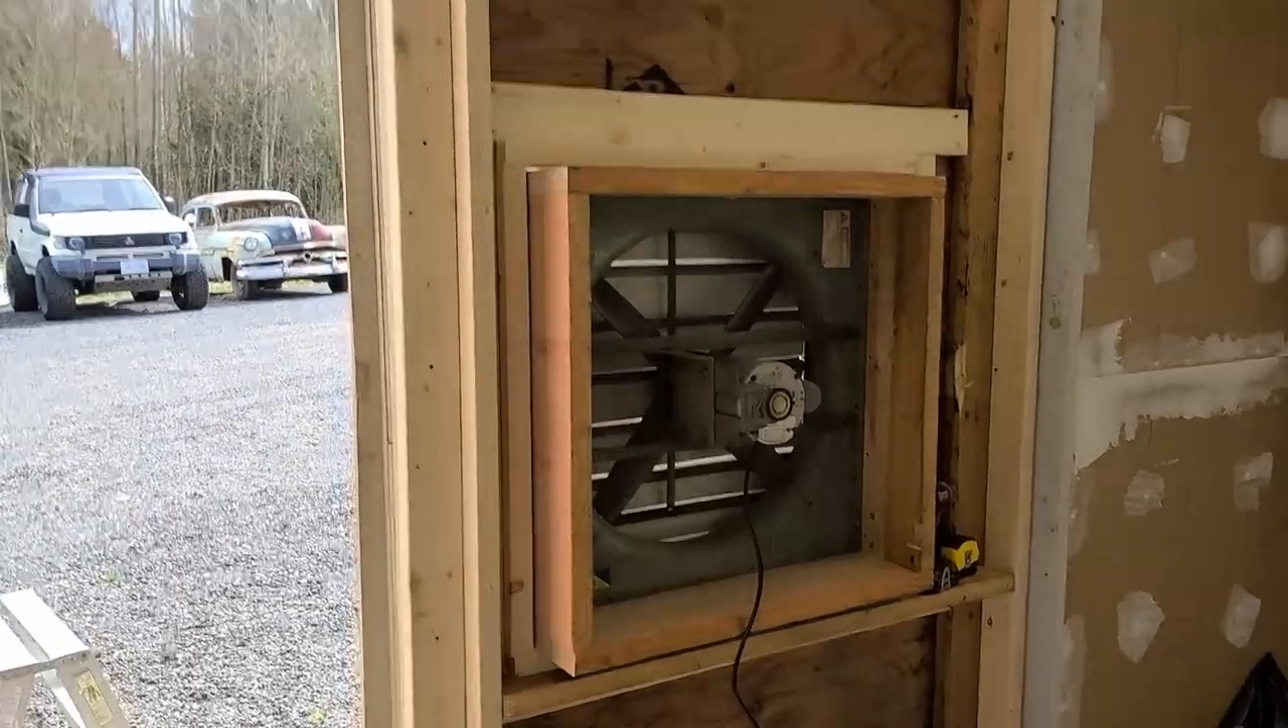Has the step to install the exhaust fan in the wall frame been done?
Yes.